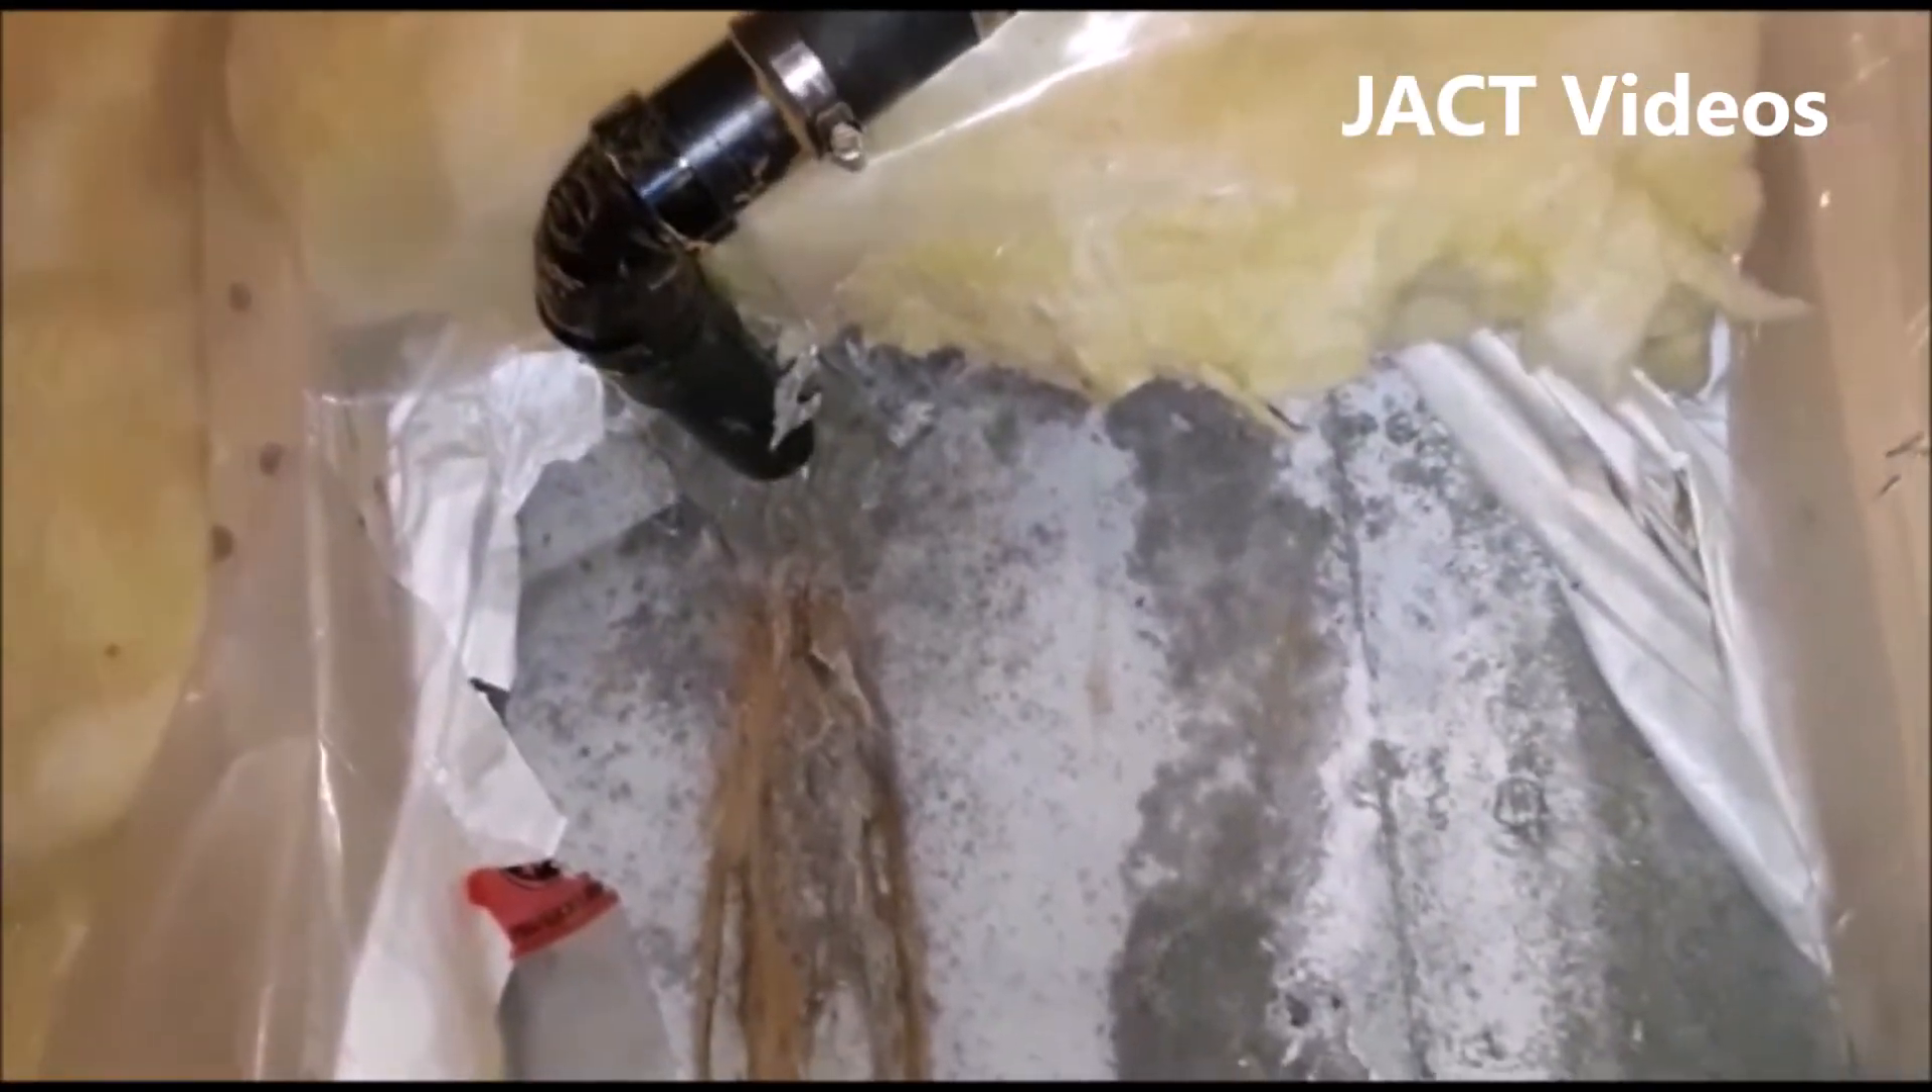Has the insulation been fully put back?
No.